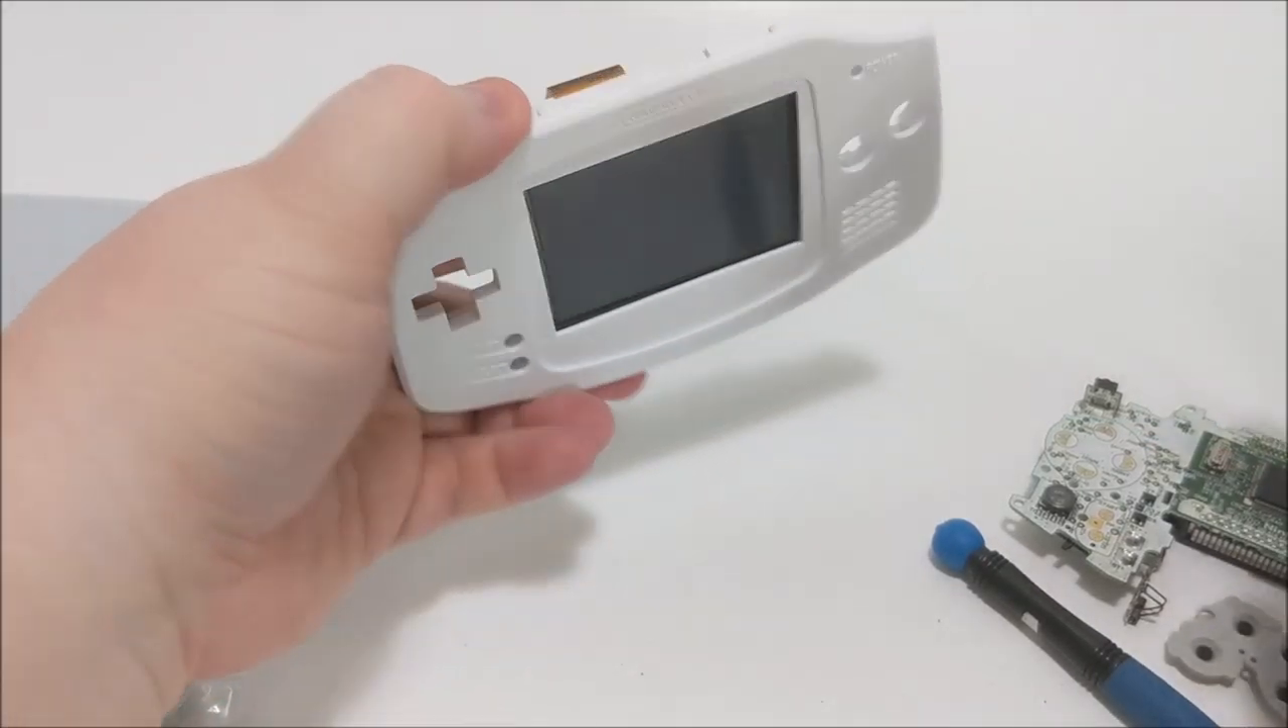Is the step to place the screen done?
Yes.